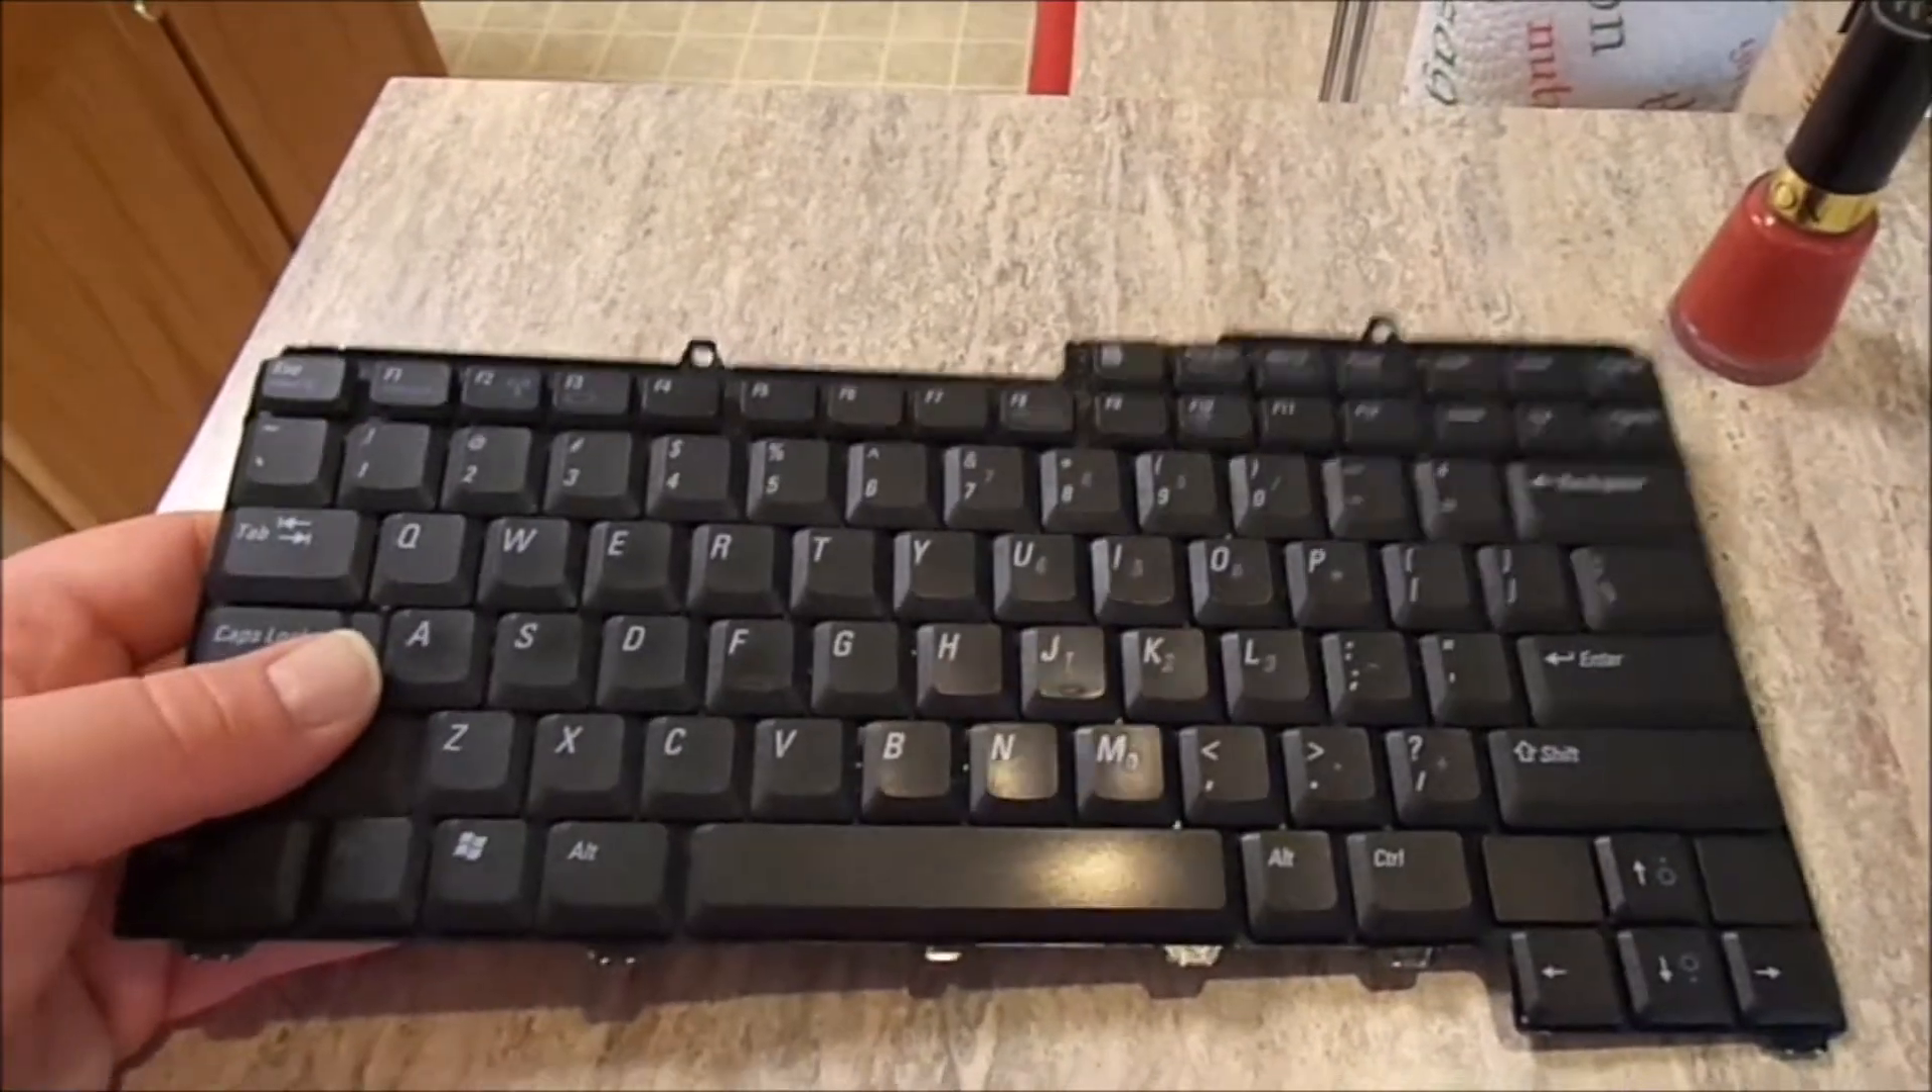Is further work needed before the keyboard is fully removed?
No.